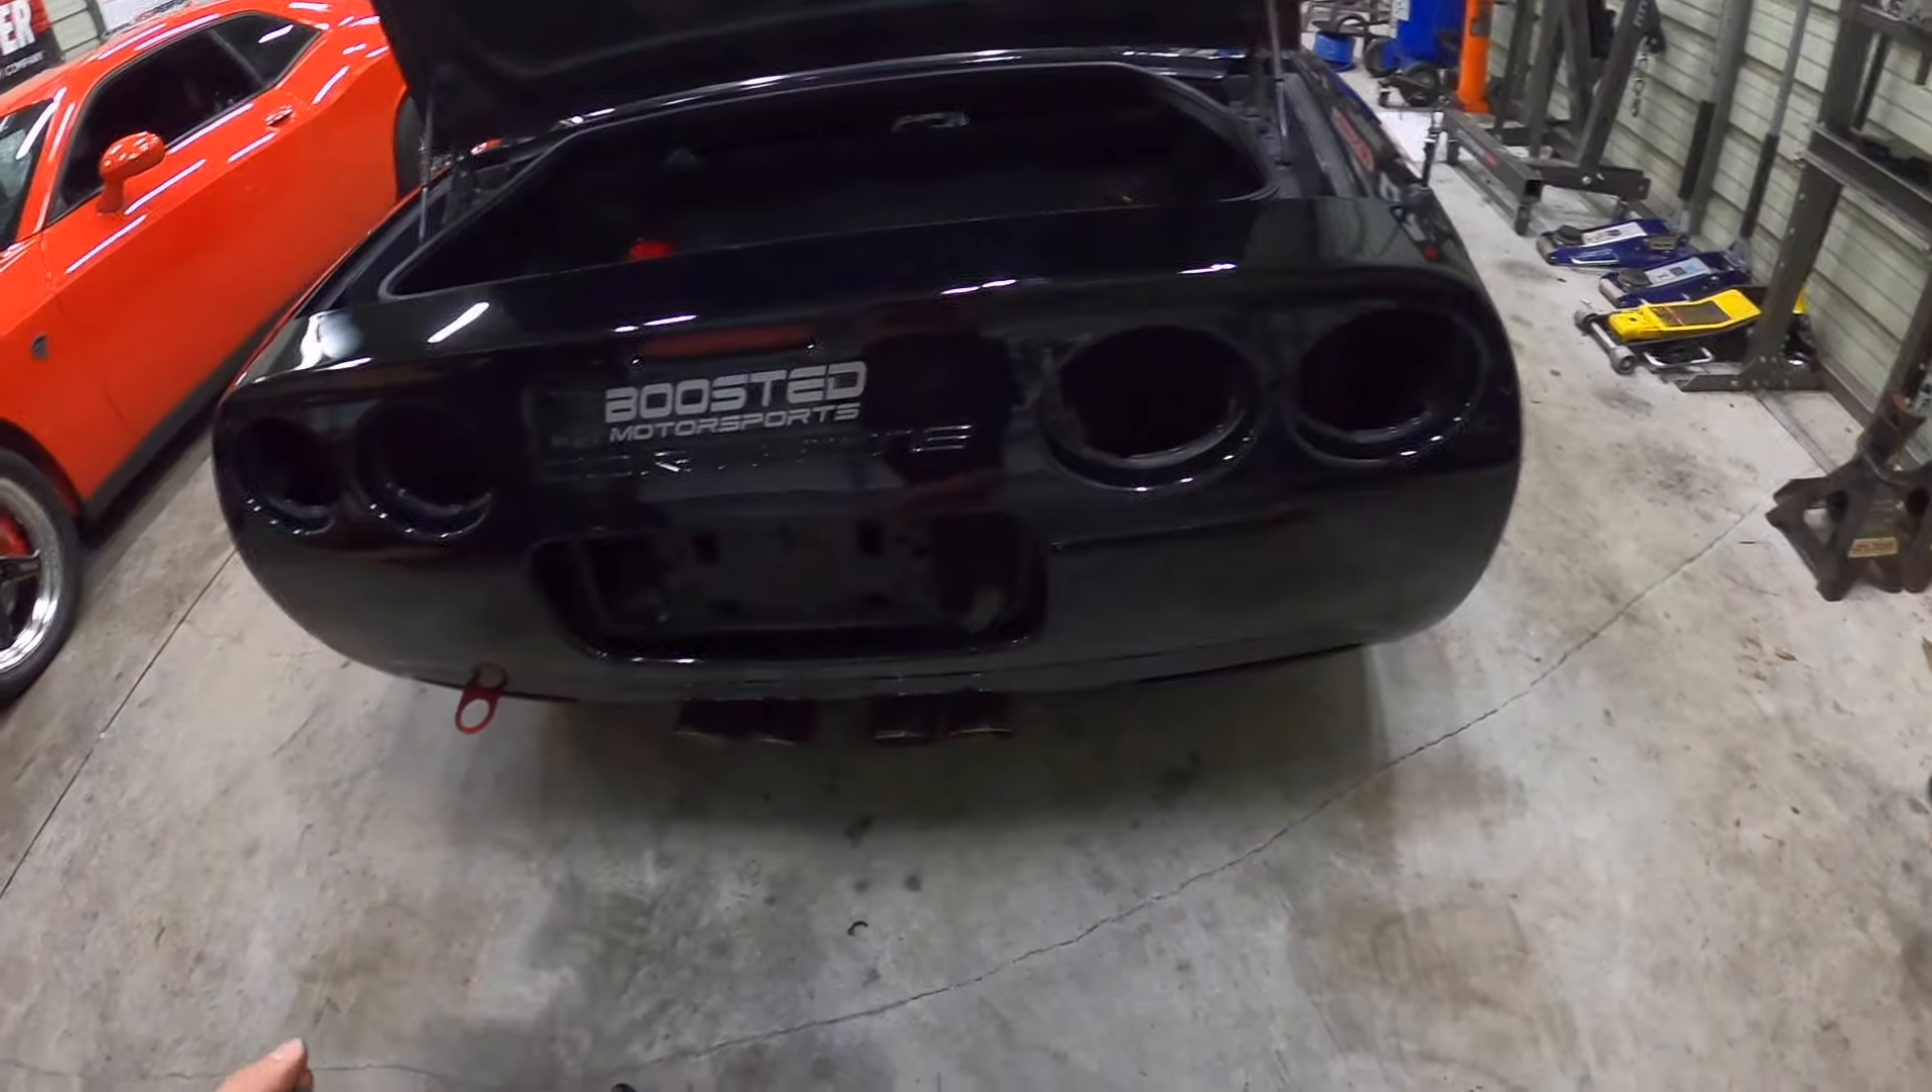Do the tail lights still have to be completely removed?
No.